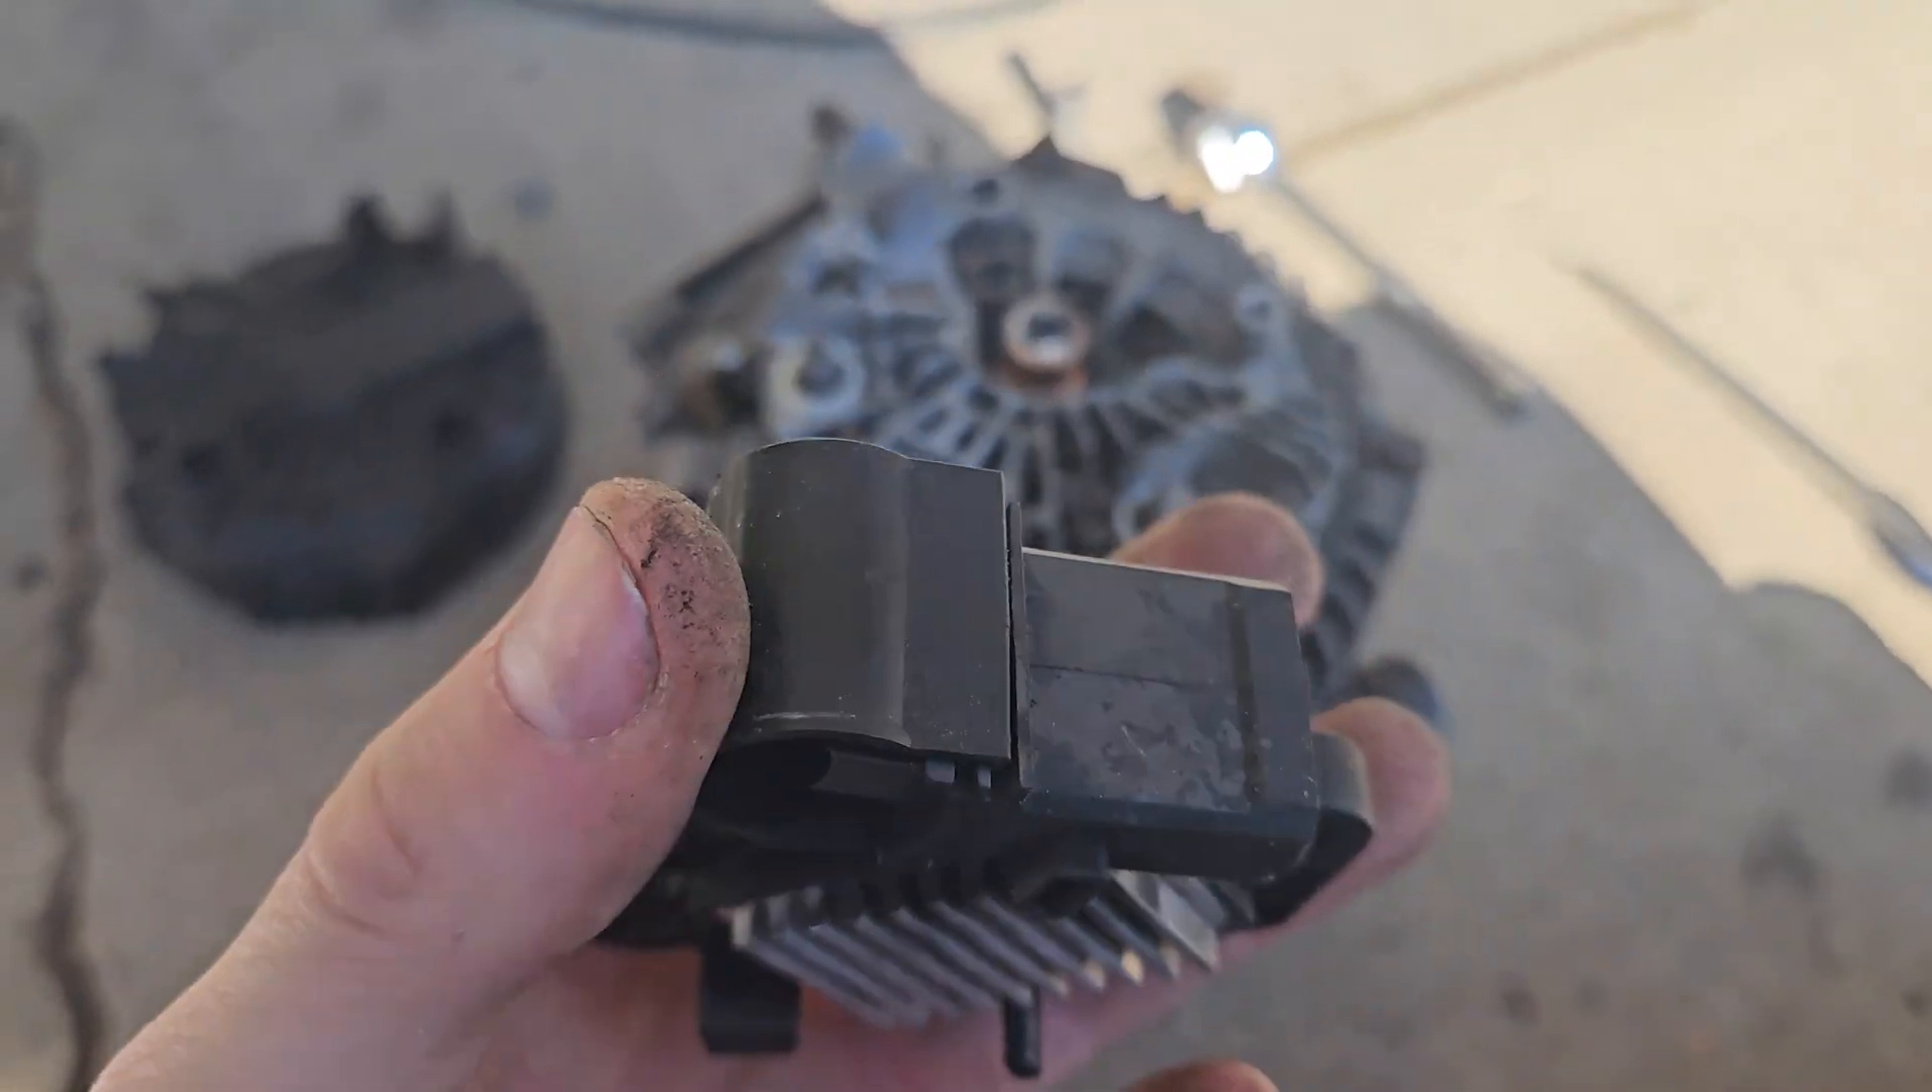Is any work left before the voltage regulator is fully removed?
No.